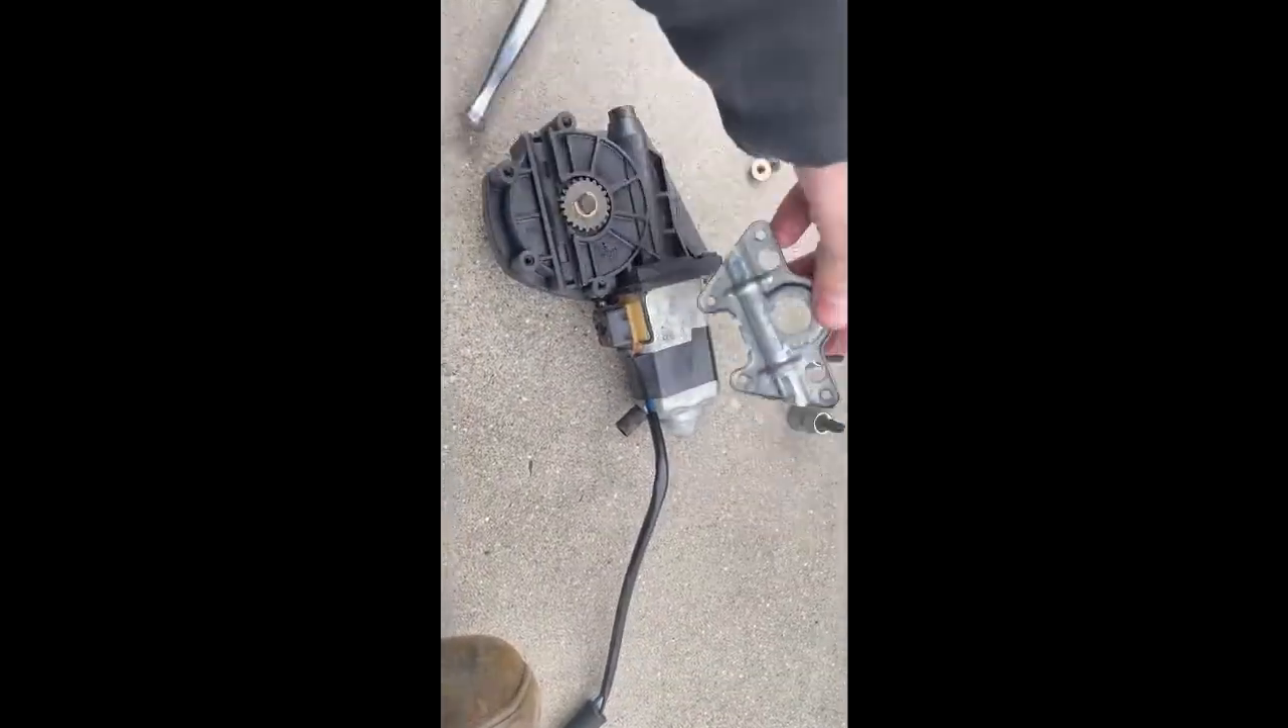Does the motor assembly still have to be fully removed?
No.